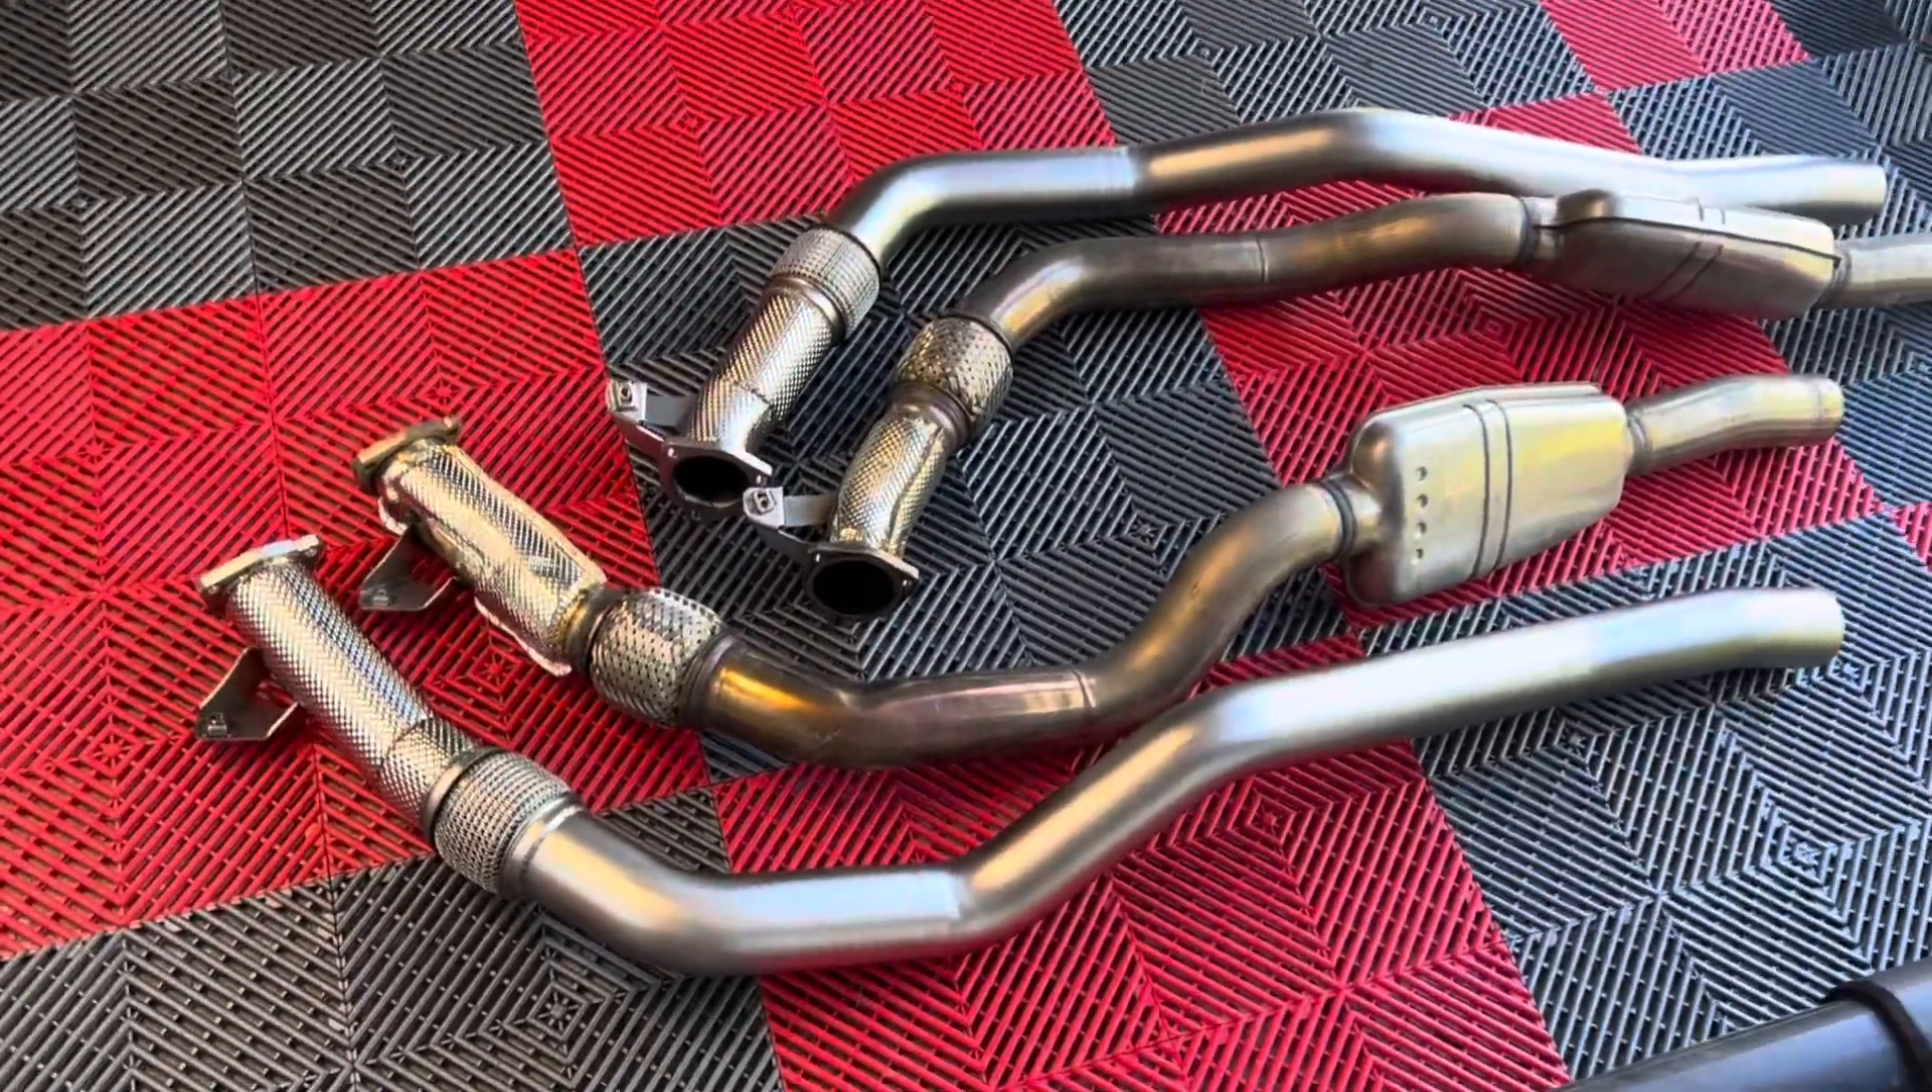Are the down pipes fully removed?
Yes.